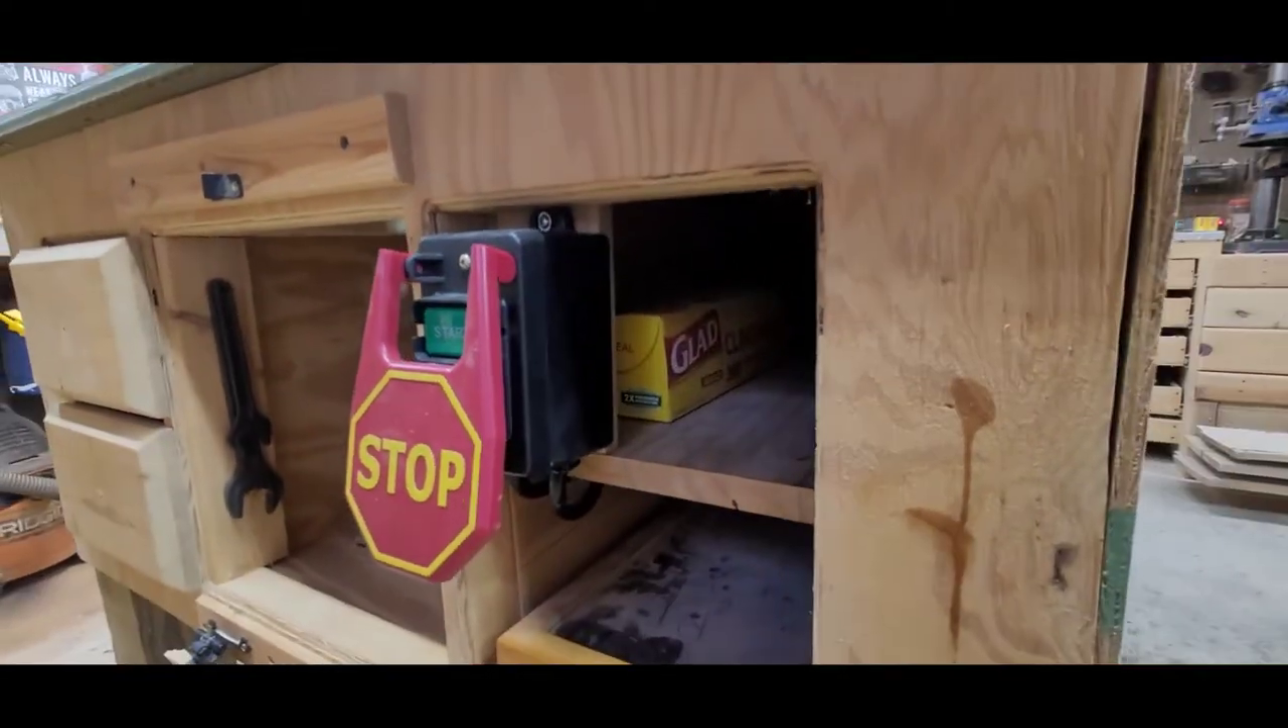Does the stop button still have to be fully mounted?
No.